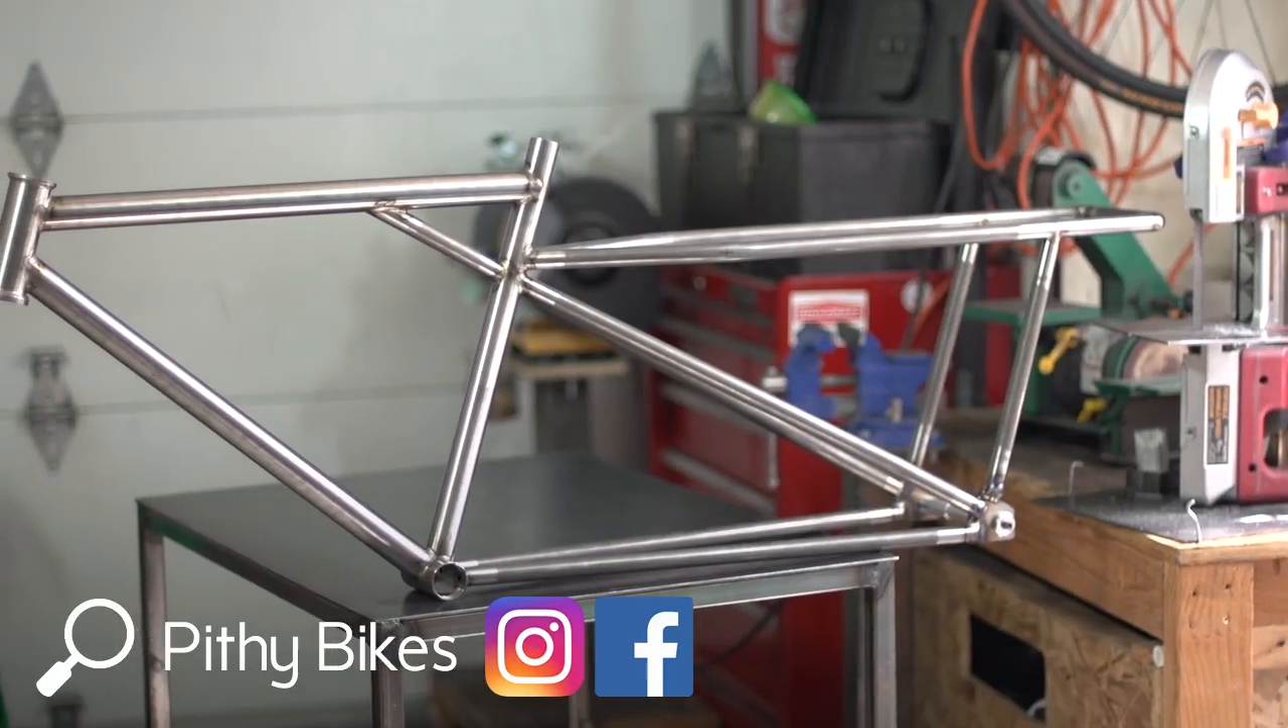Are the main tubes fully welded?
Yes.